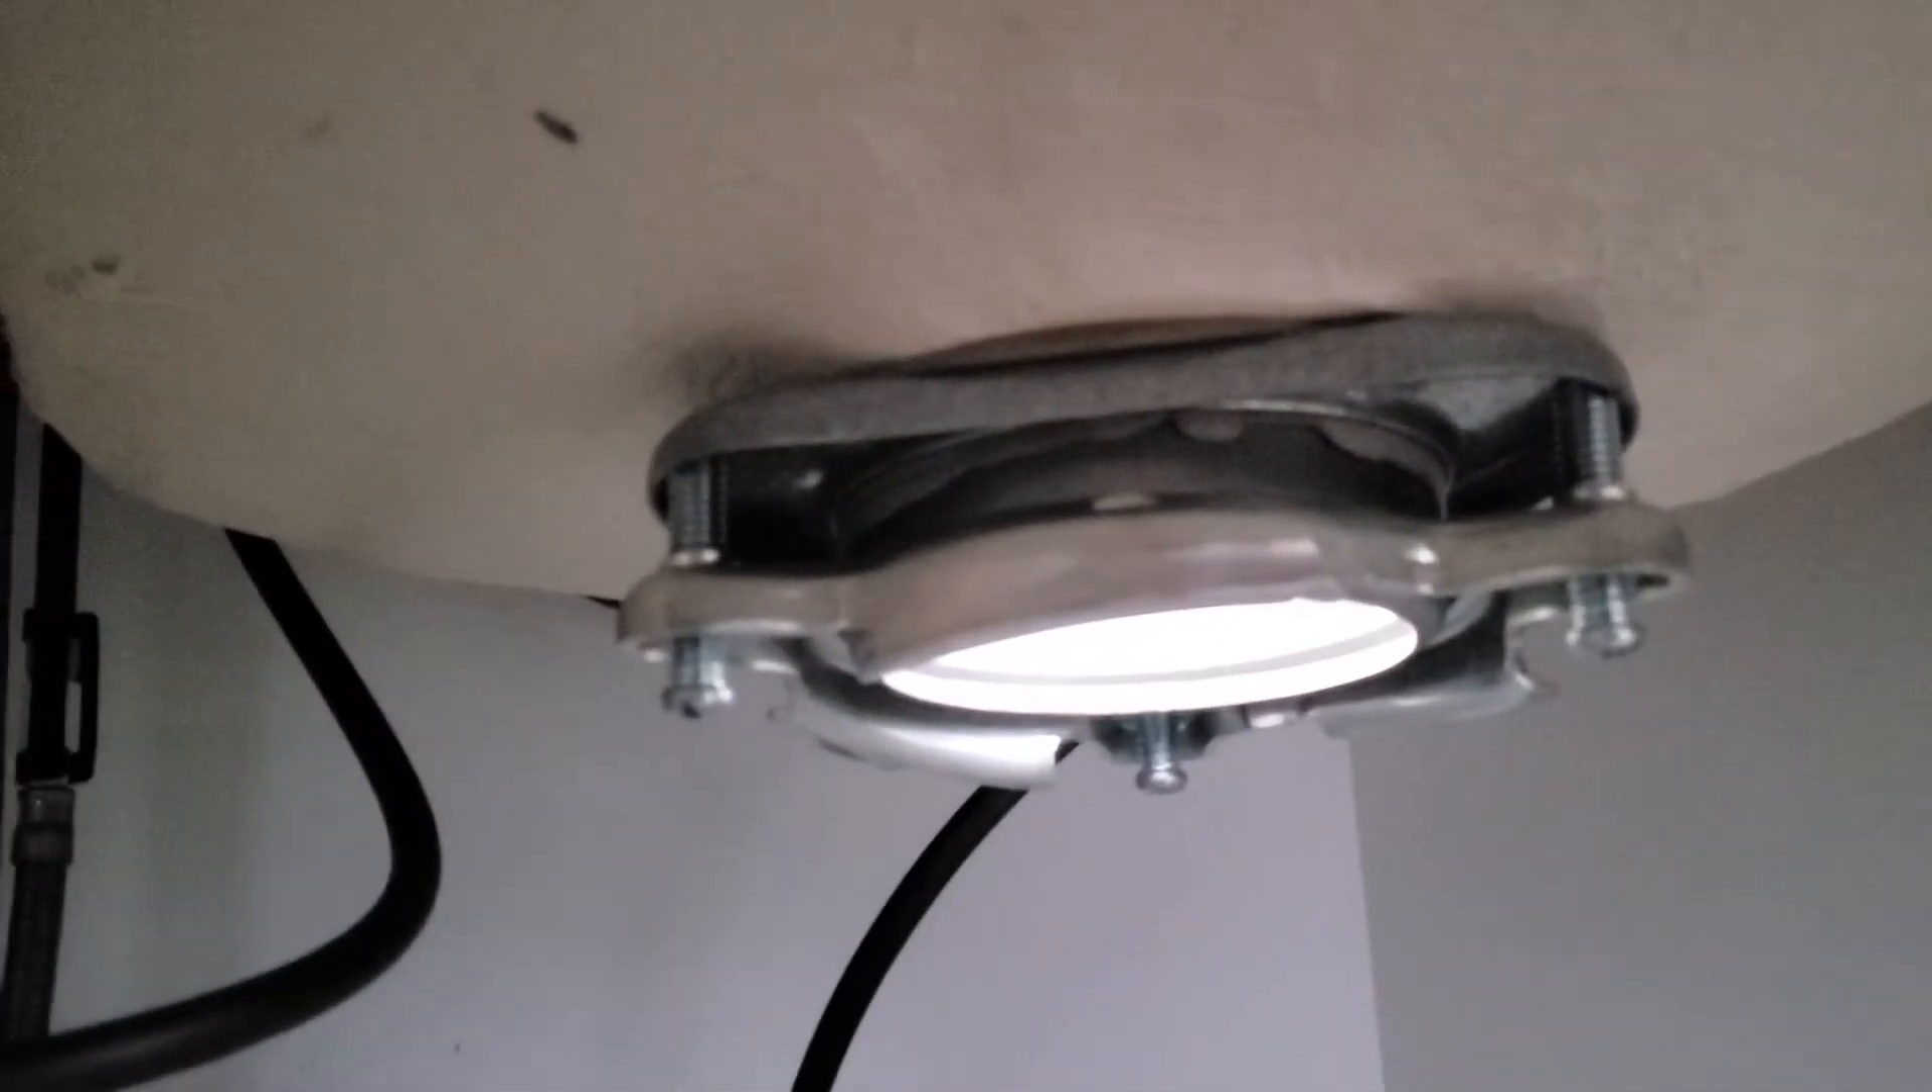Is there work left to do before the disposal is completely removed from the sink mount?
No.